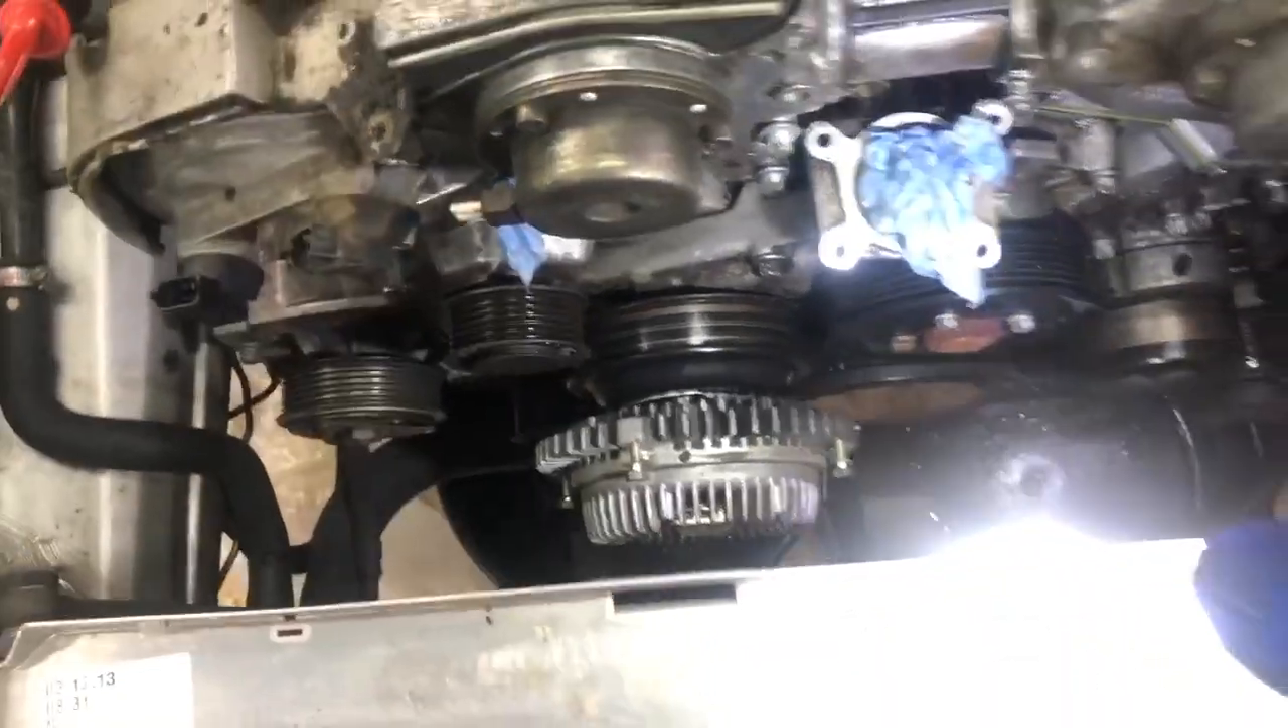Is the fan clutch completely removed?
No.